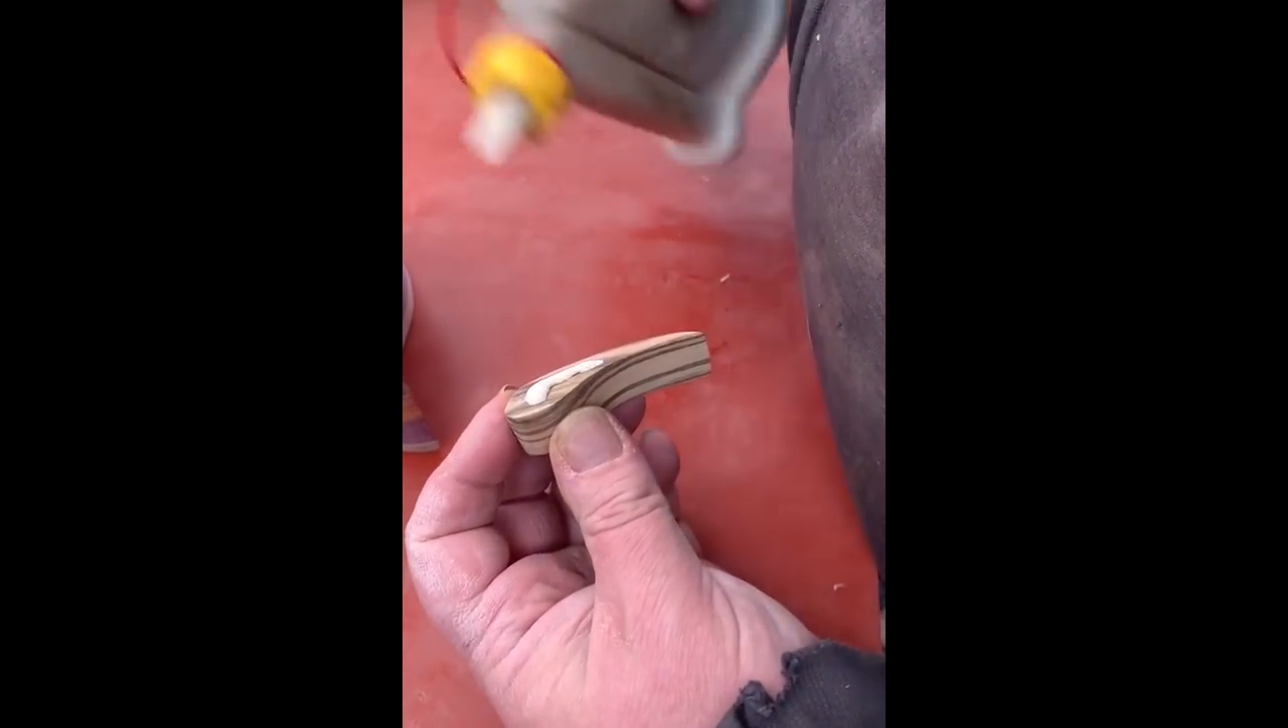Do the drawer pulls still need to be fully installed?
Yes.